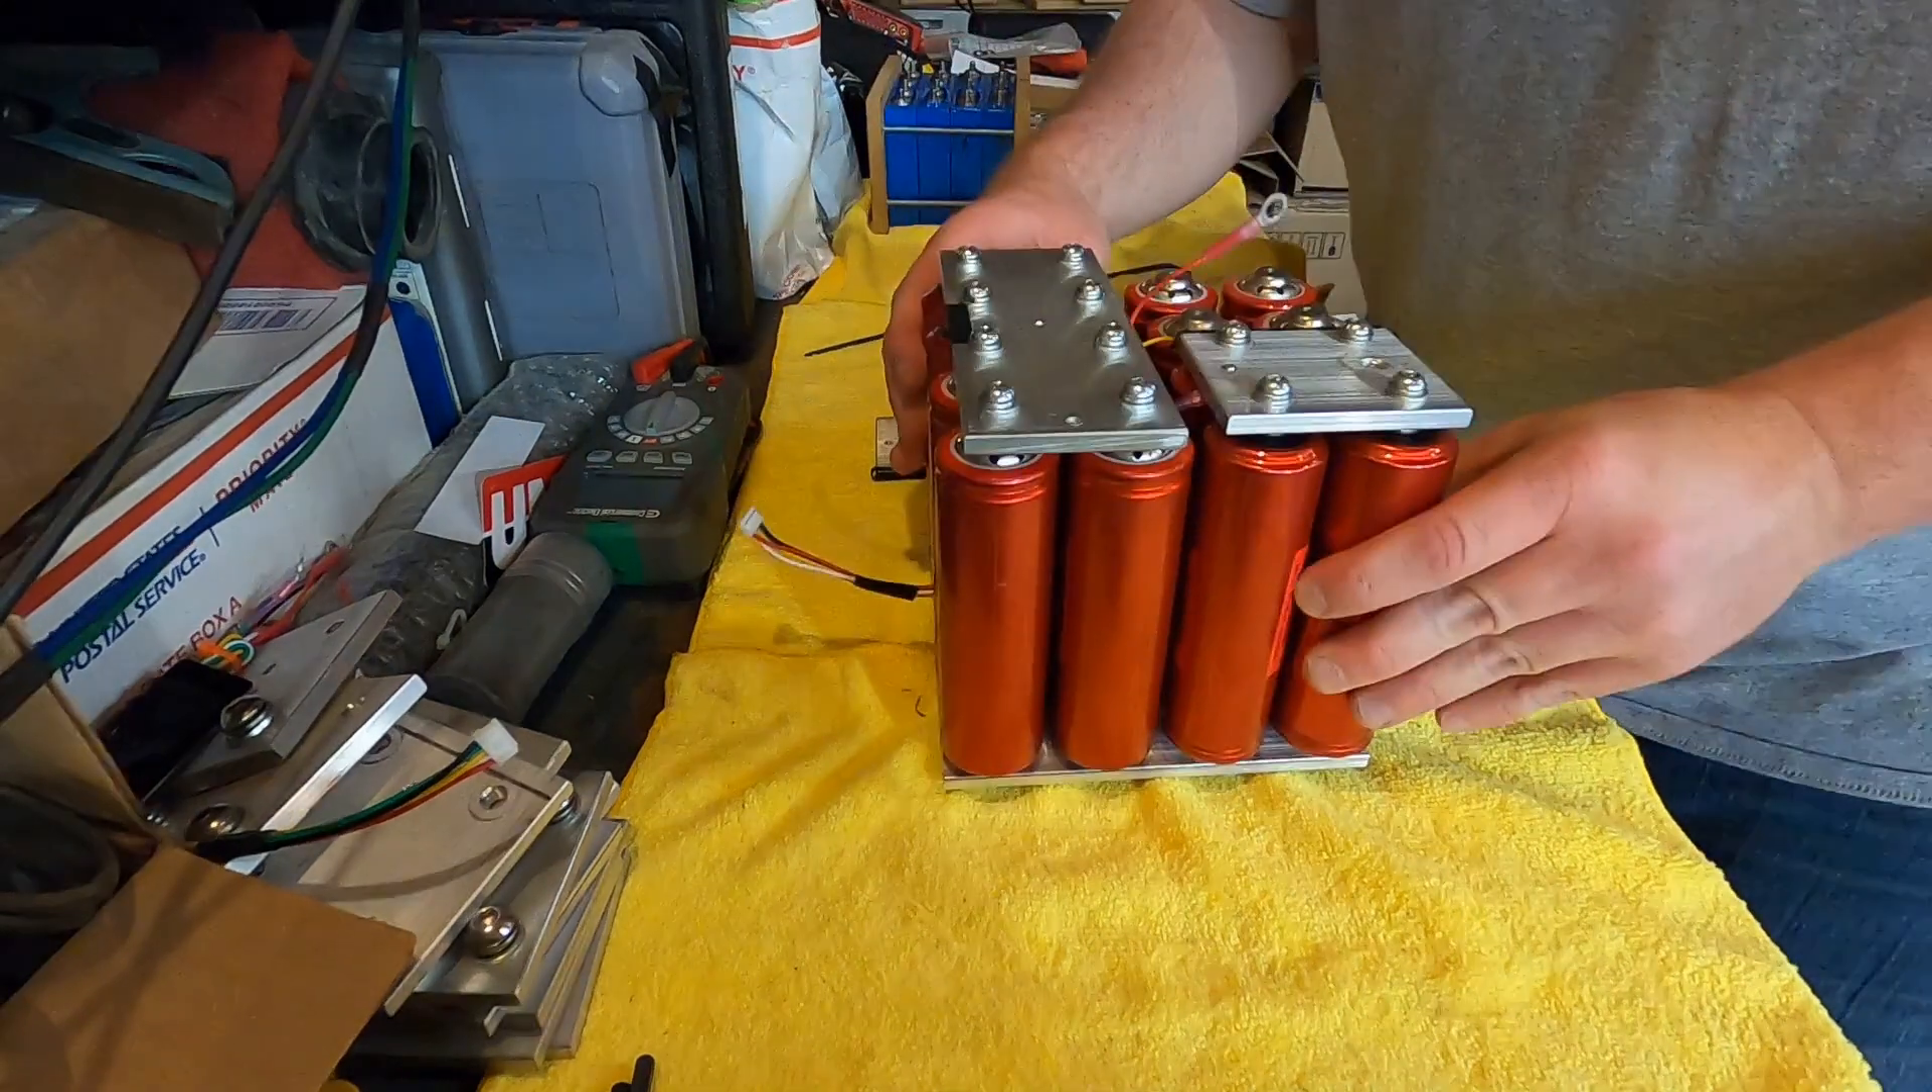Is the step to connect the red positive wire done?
No.